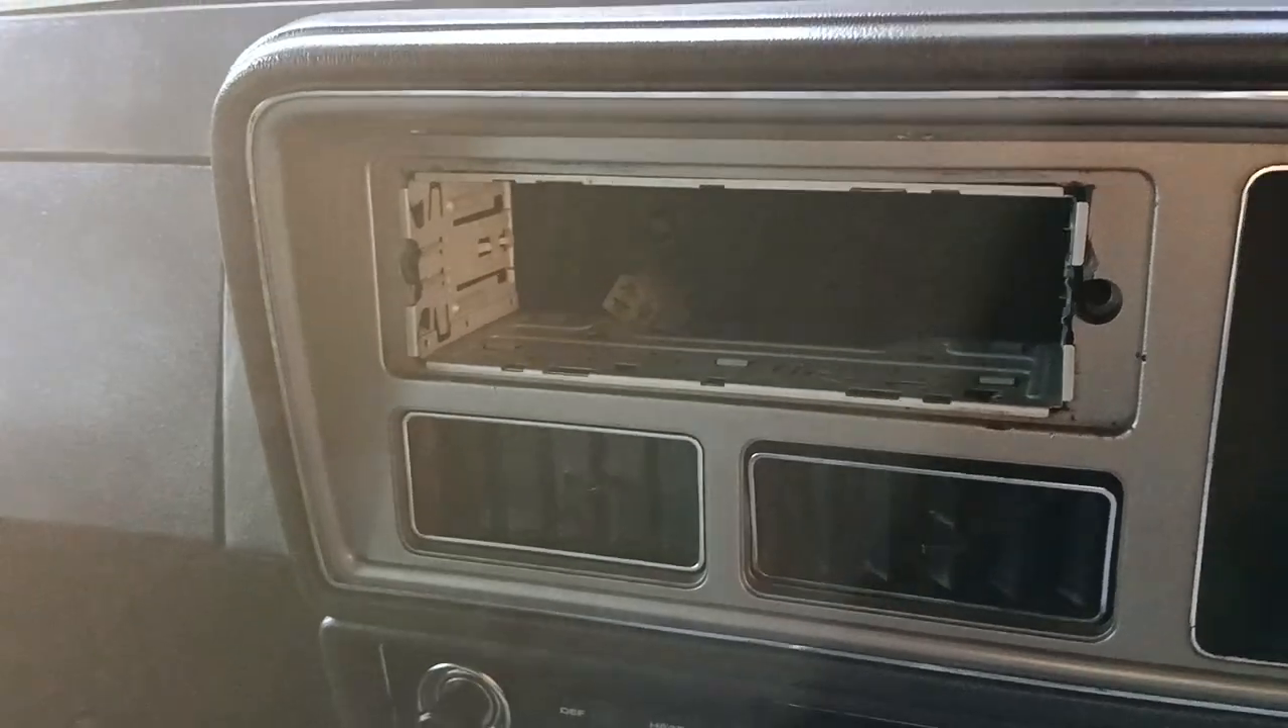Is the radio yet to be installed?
Yes.